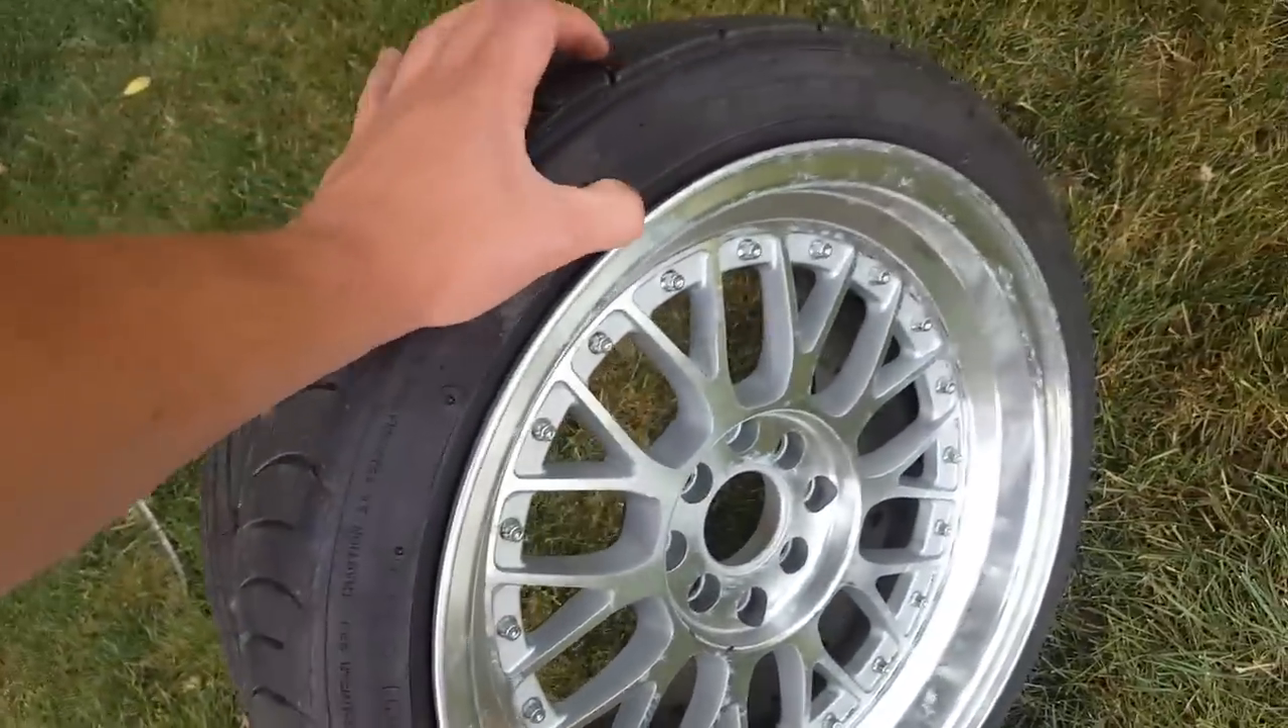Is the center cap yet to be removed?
No.